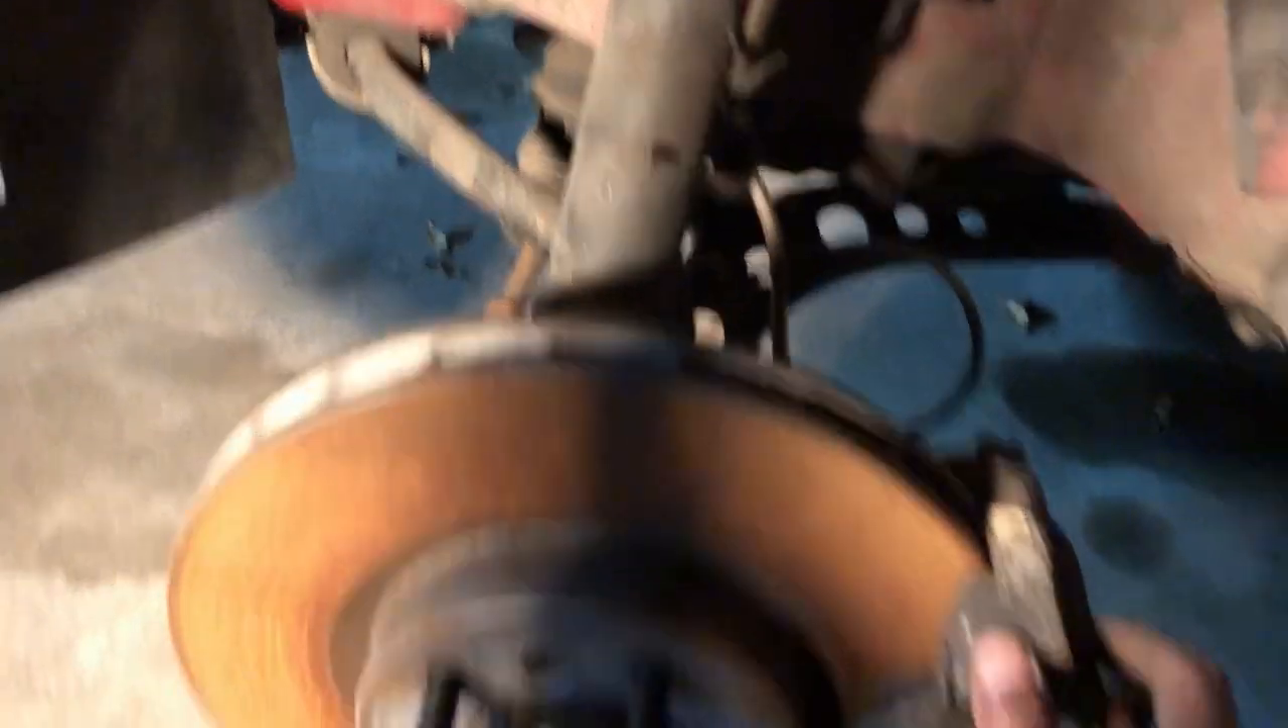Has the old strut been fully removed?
No.